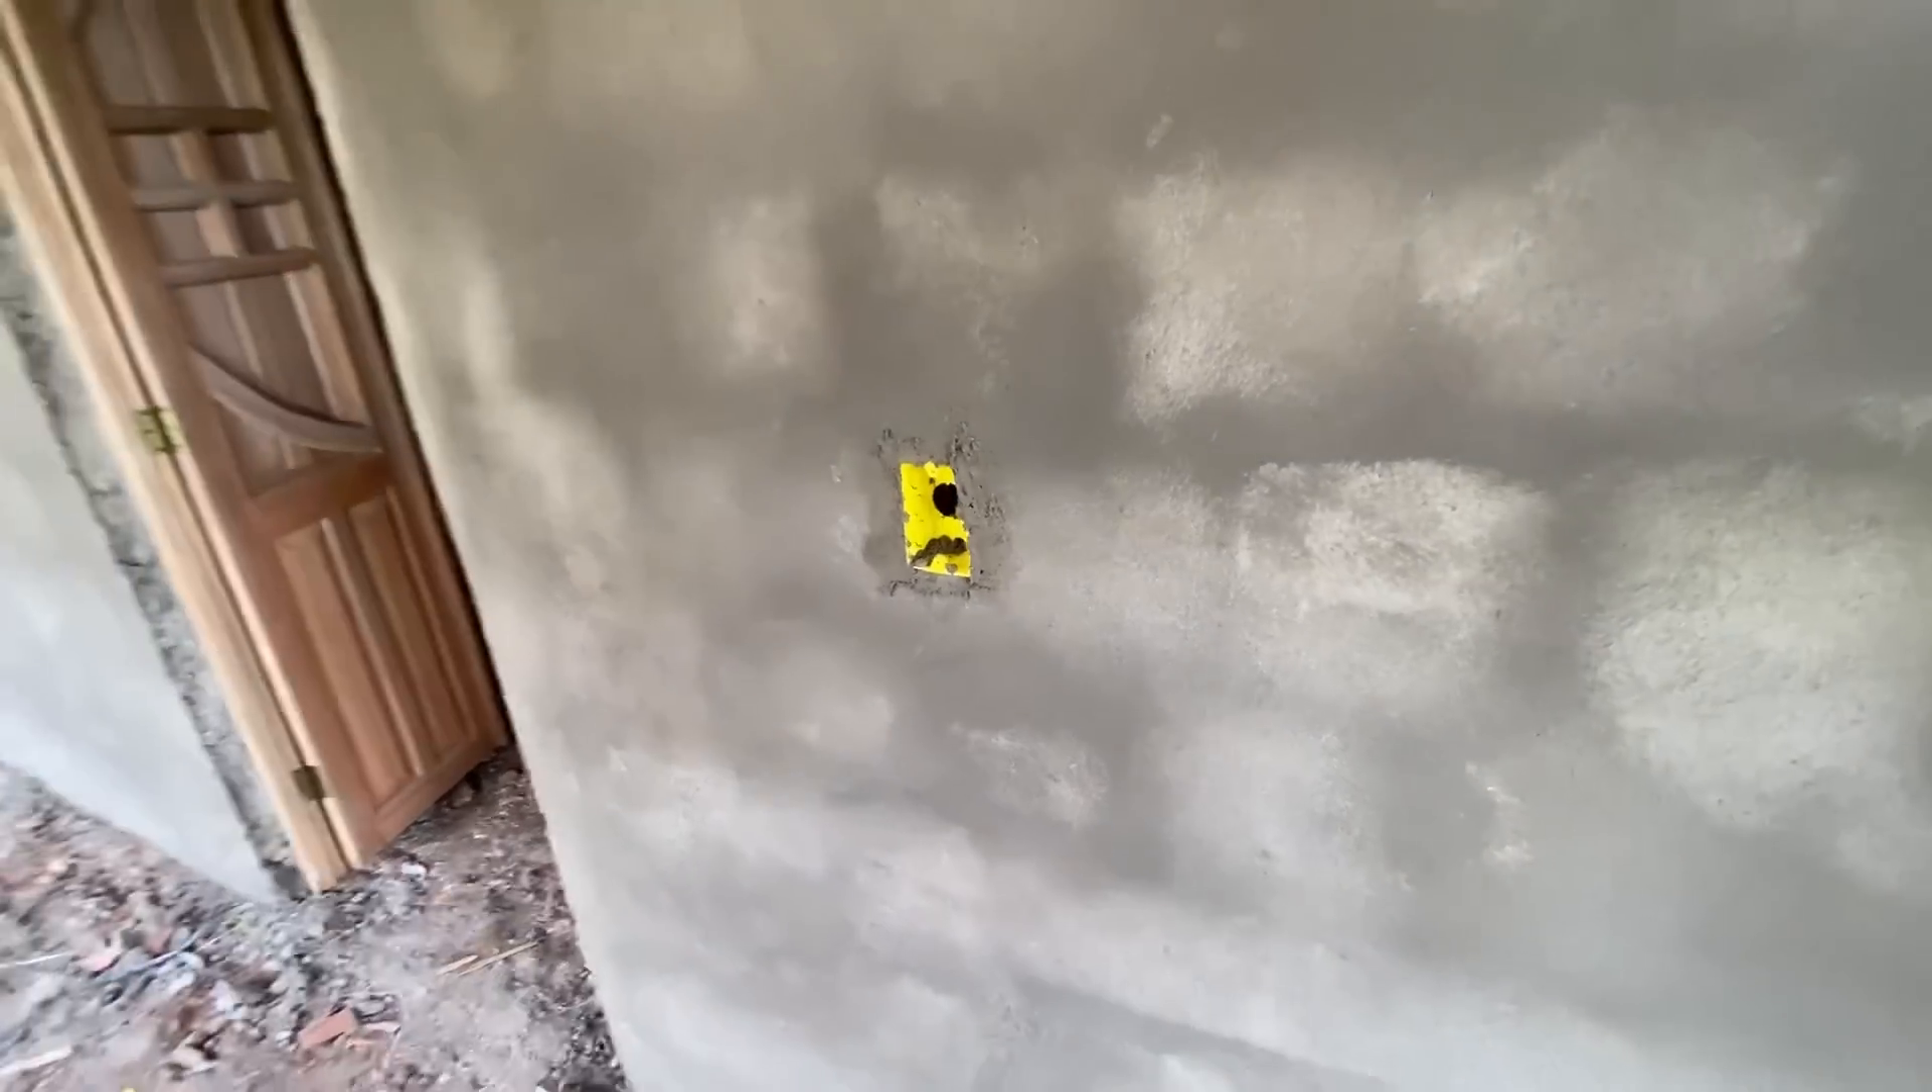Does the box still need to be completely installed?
No.